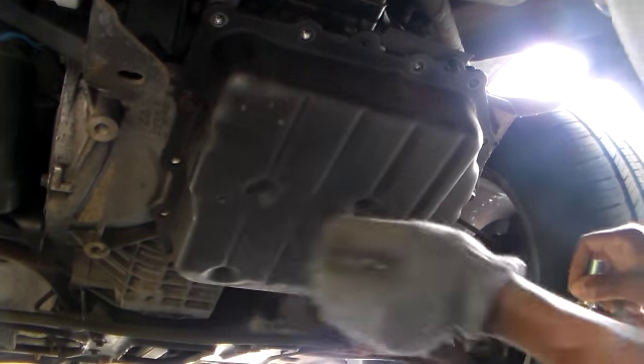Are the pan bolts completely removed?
No.